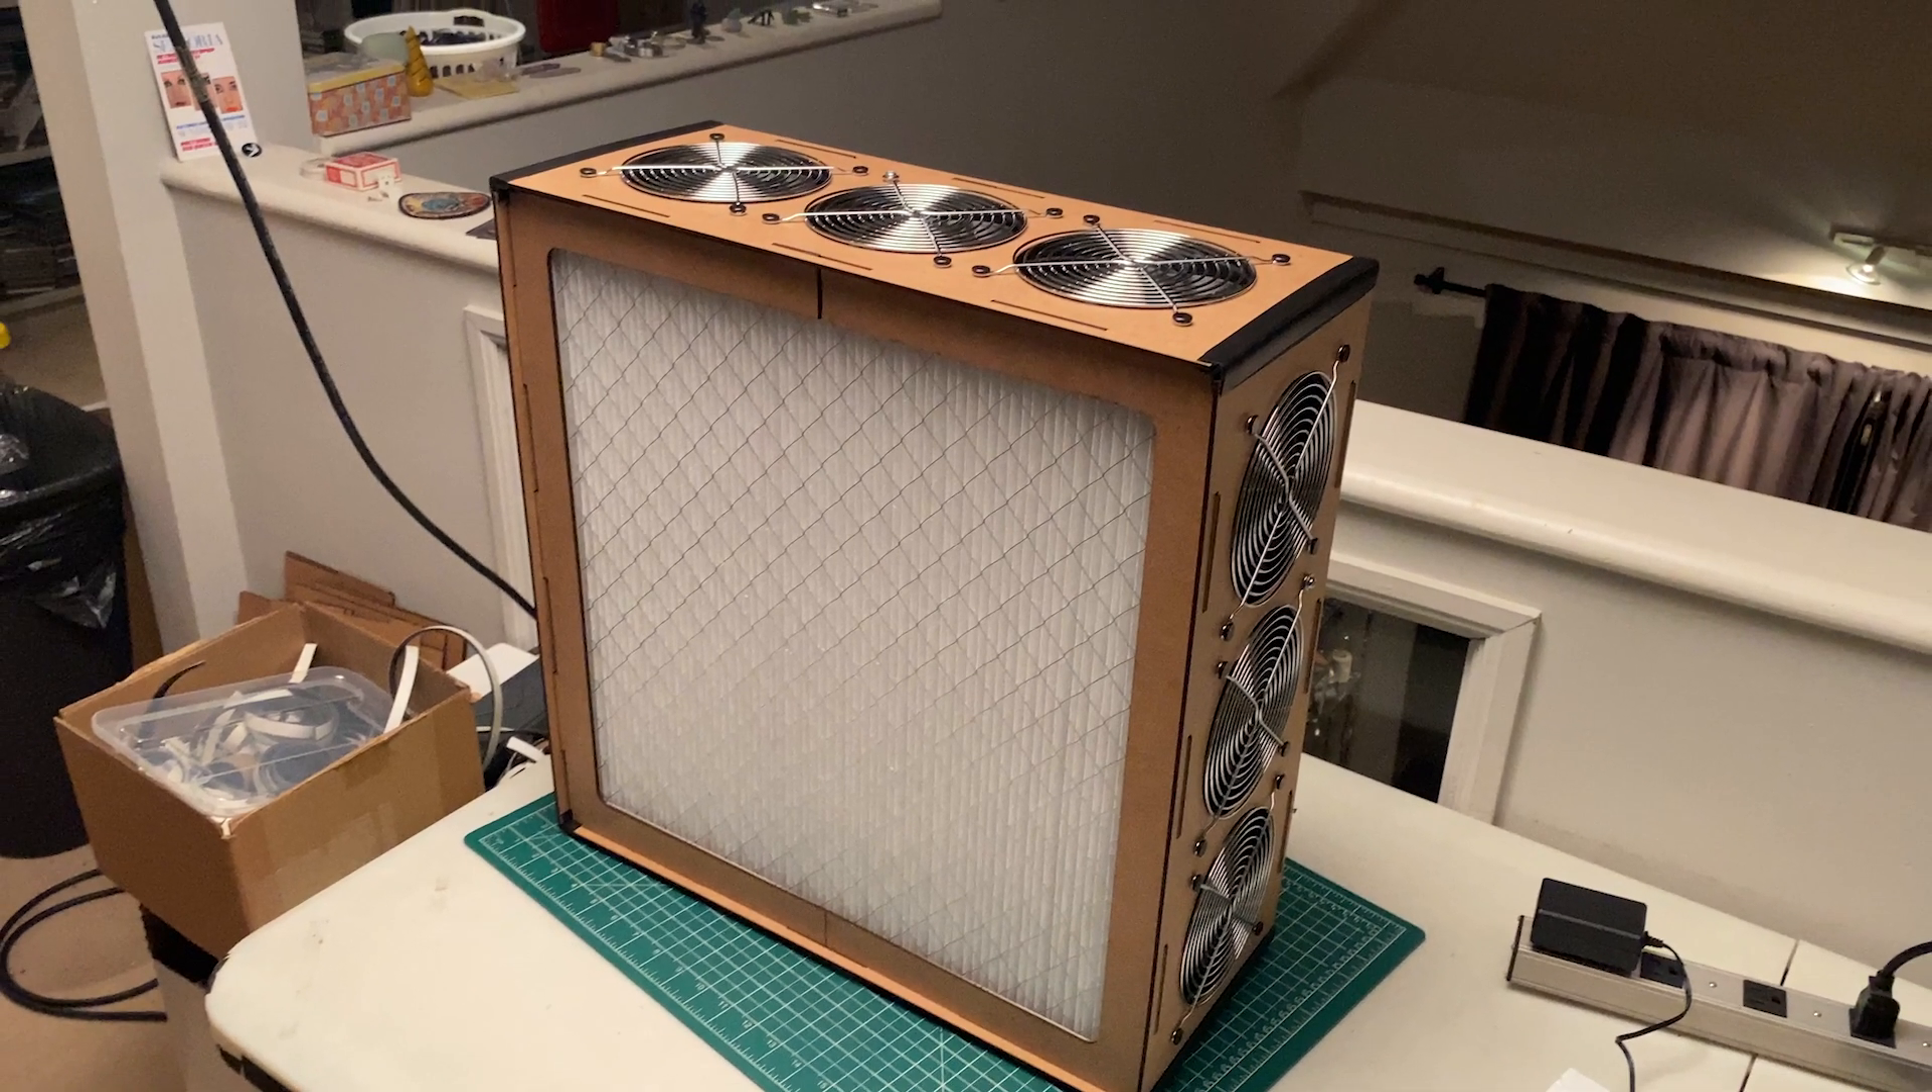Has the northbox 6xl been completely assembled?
Yes.